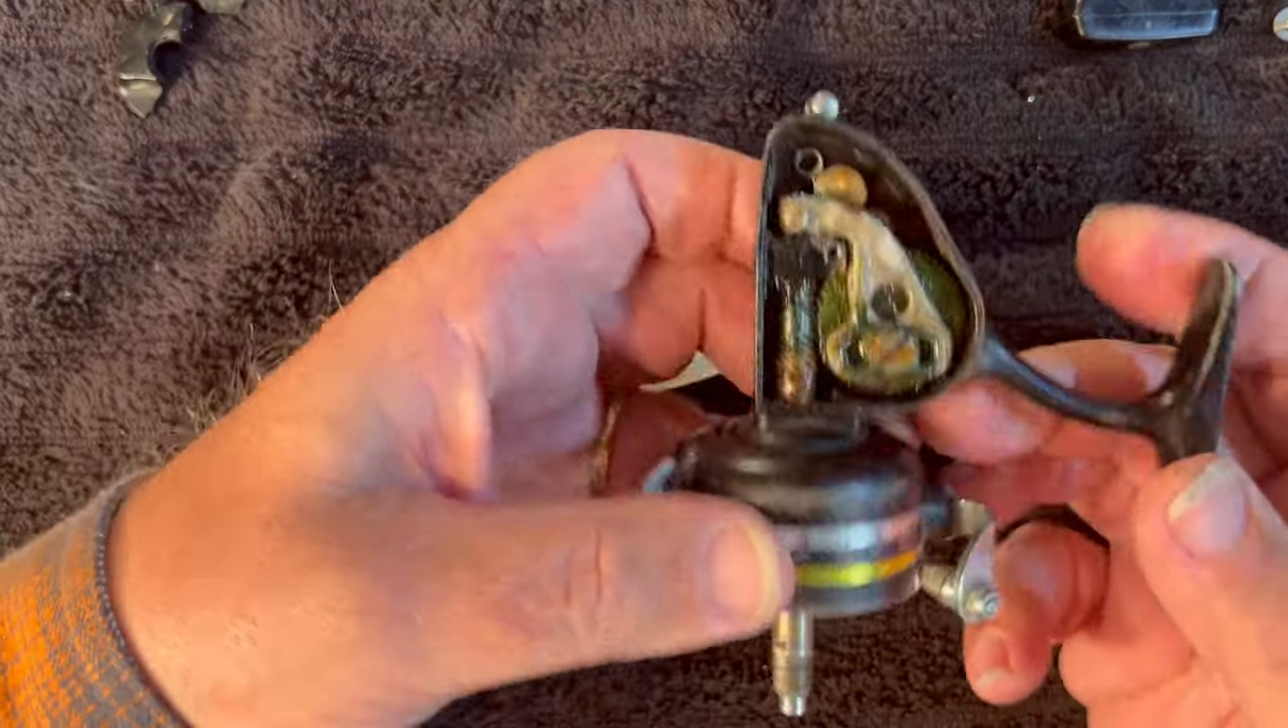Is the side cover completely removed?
Yes.